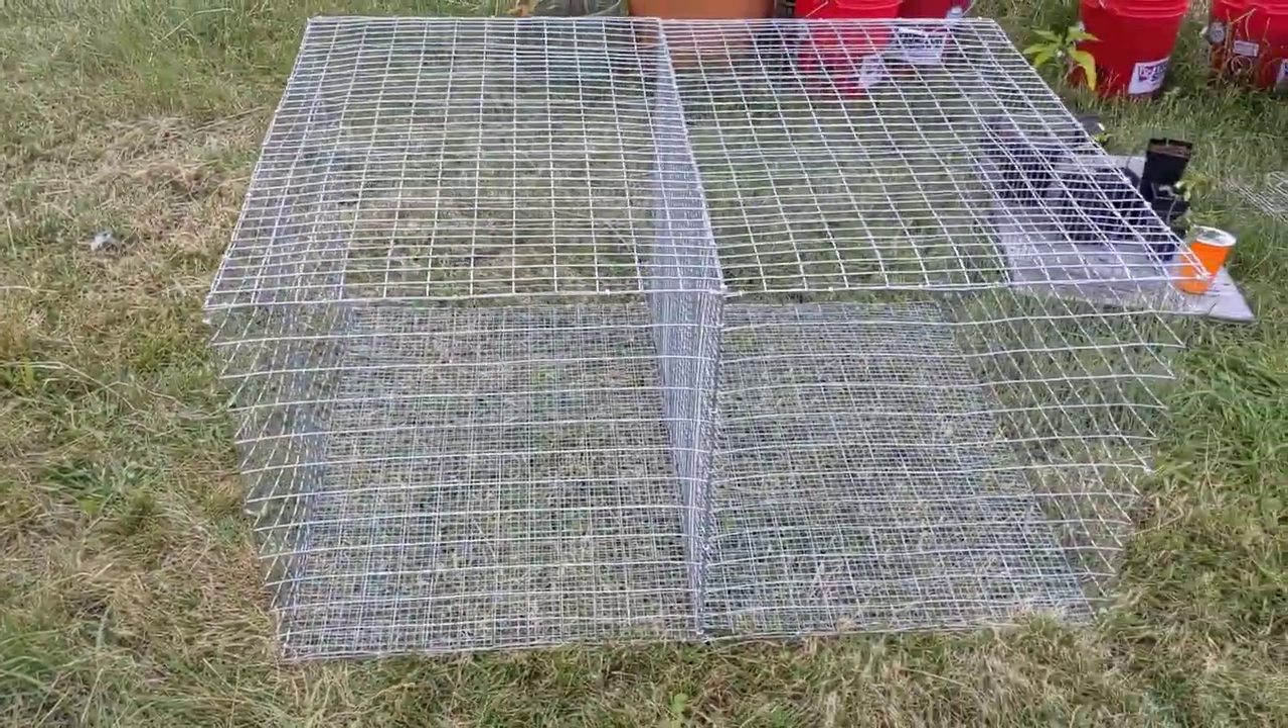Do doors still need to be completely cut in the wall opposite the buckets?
Yes.